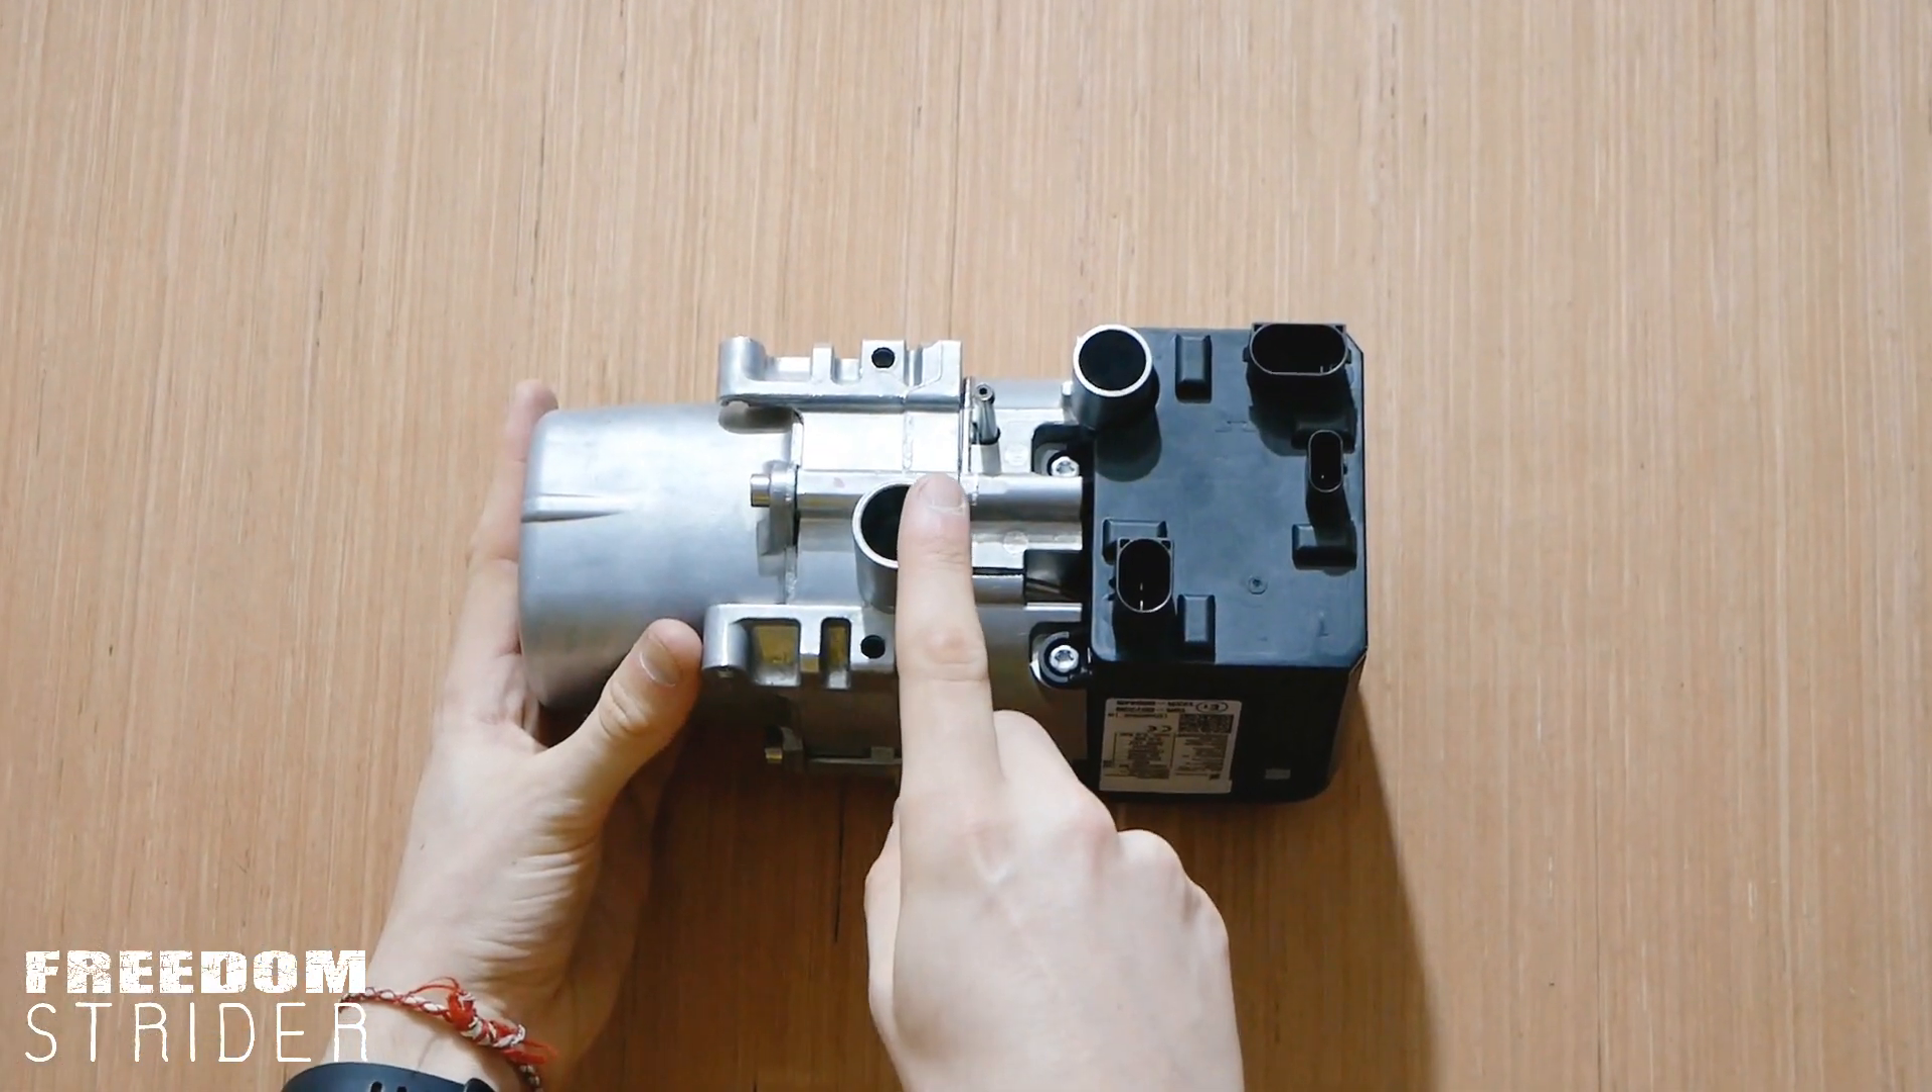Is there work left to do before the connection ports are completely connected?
Yes.